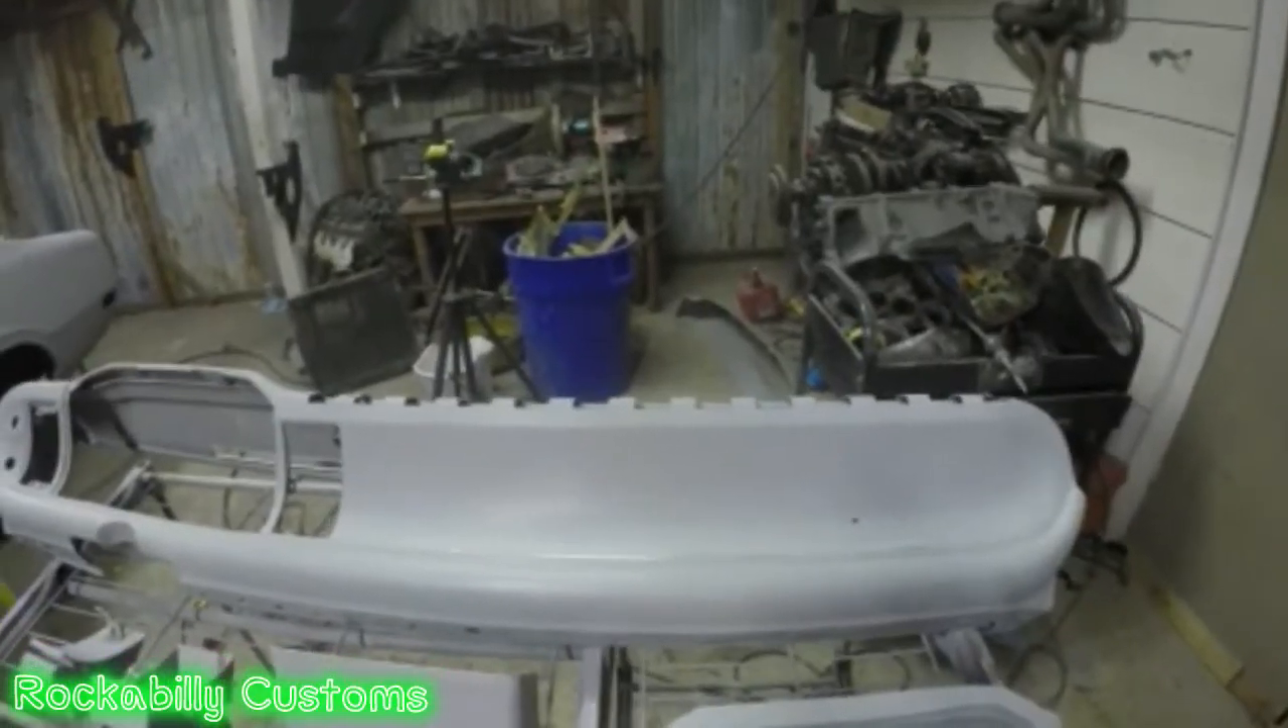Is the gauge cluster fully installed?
No.